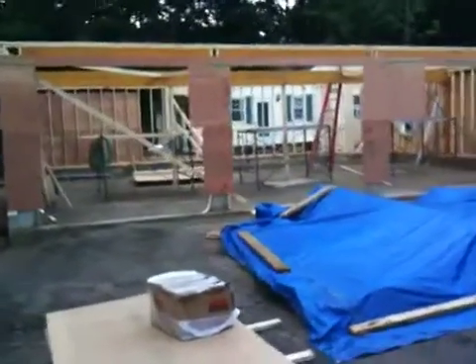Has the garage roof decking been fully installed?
No.